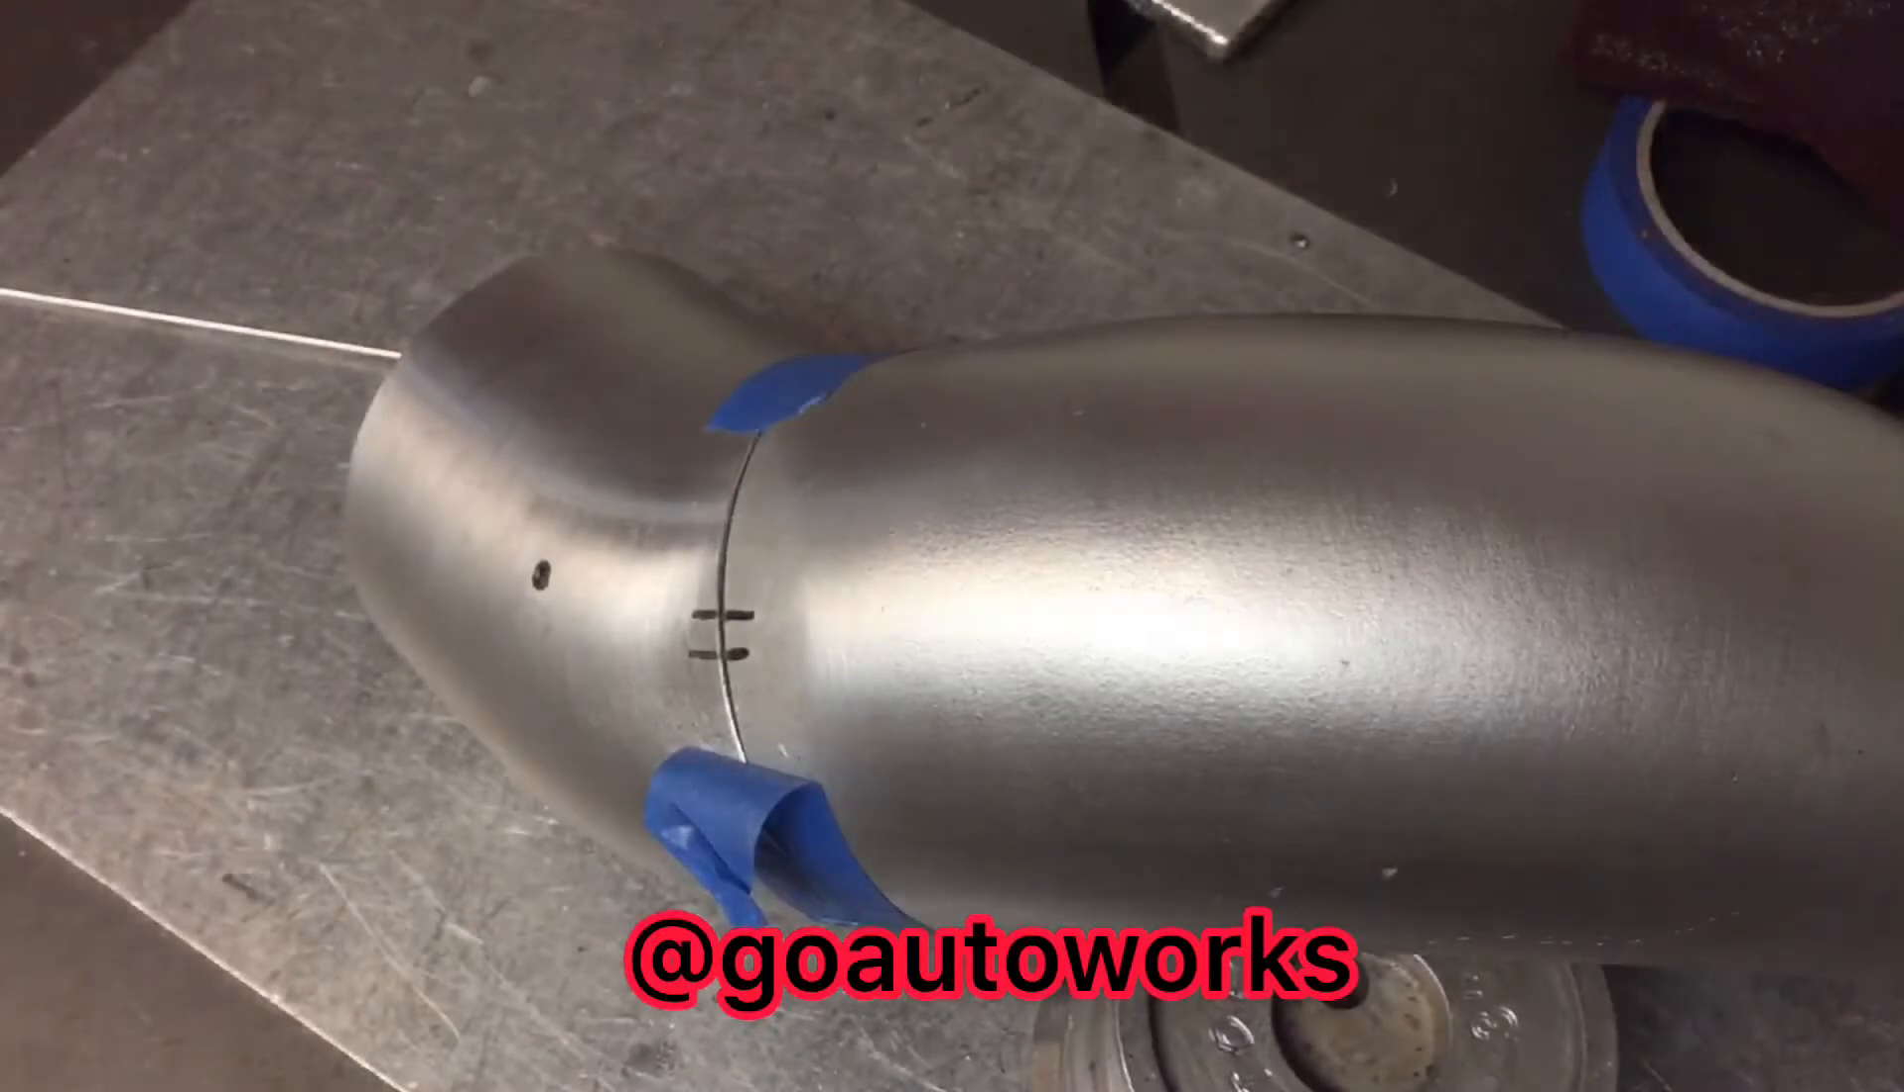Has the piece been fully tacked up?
No.